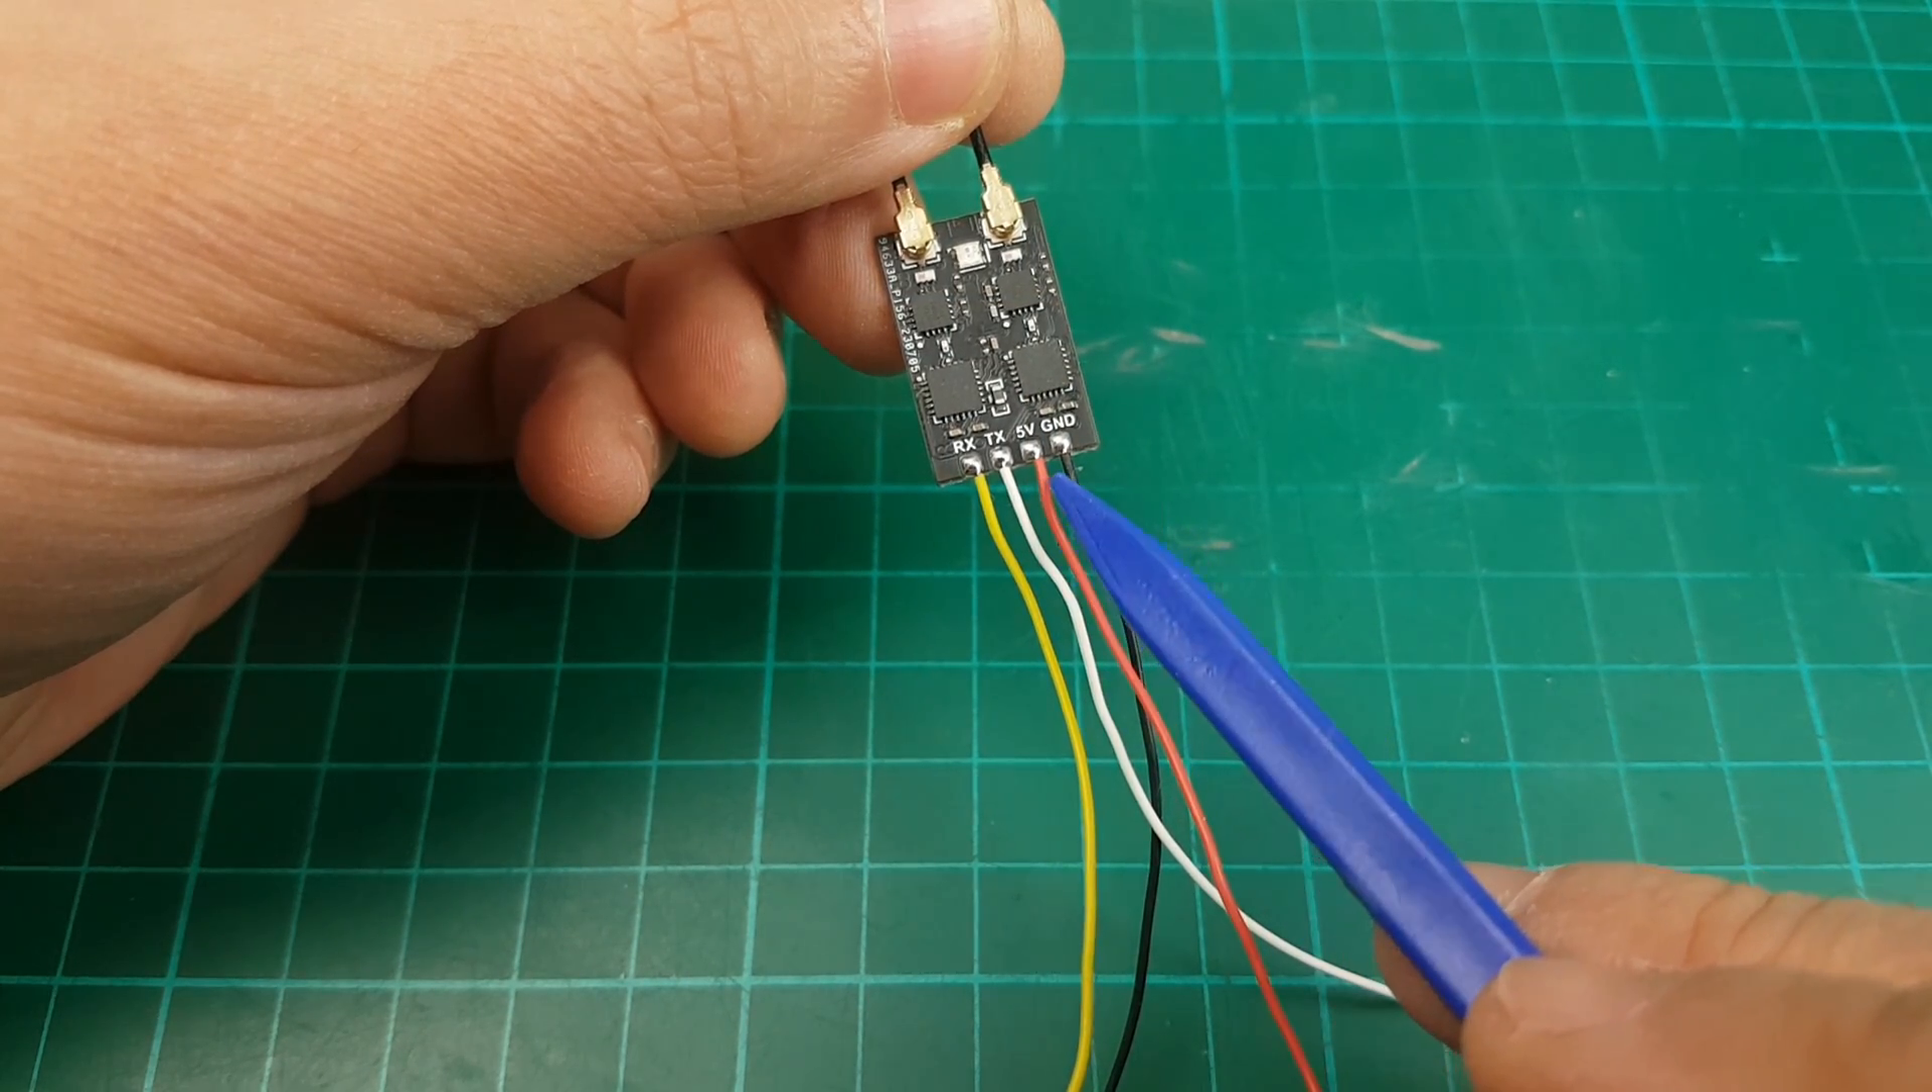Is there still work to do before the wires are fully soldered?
No.